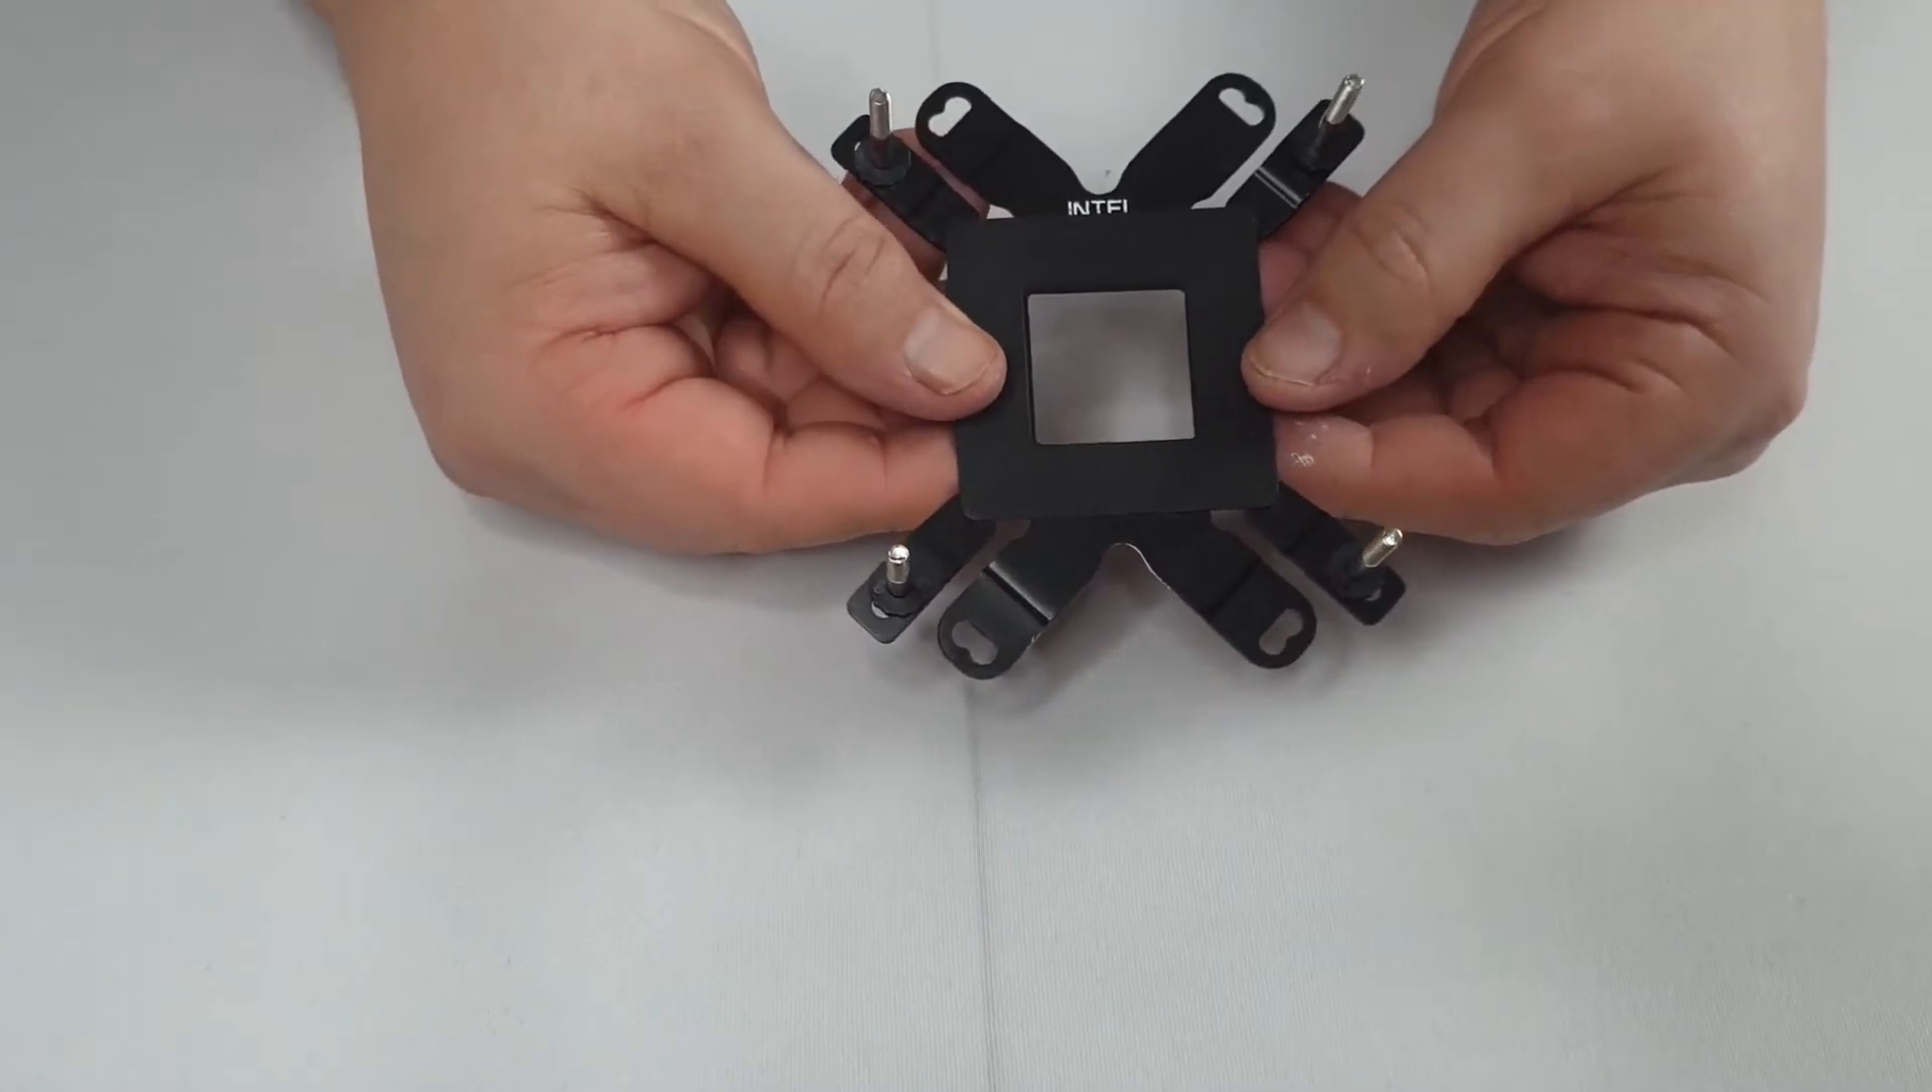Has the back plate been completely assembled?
Yes.